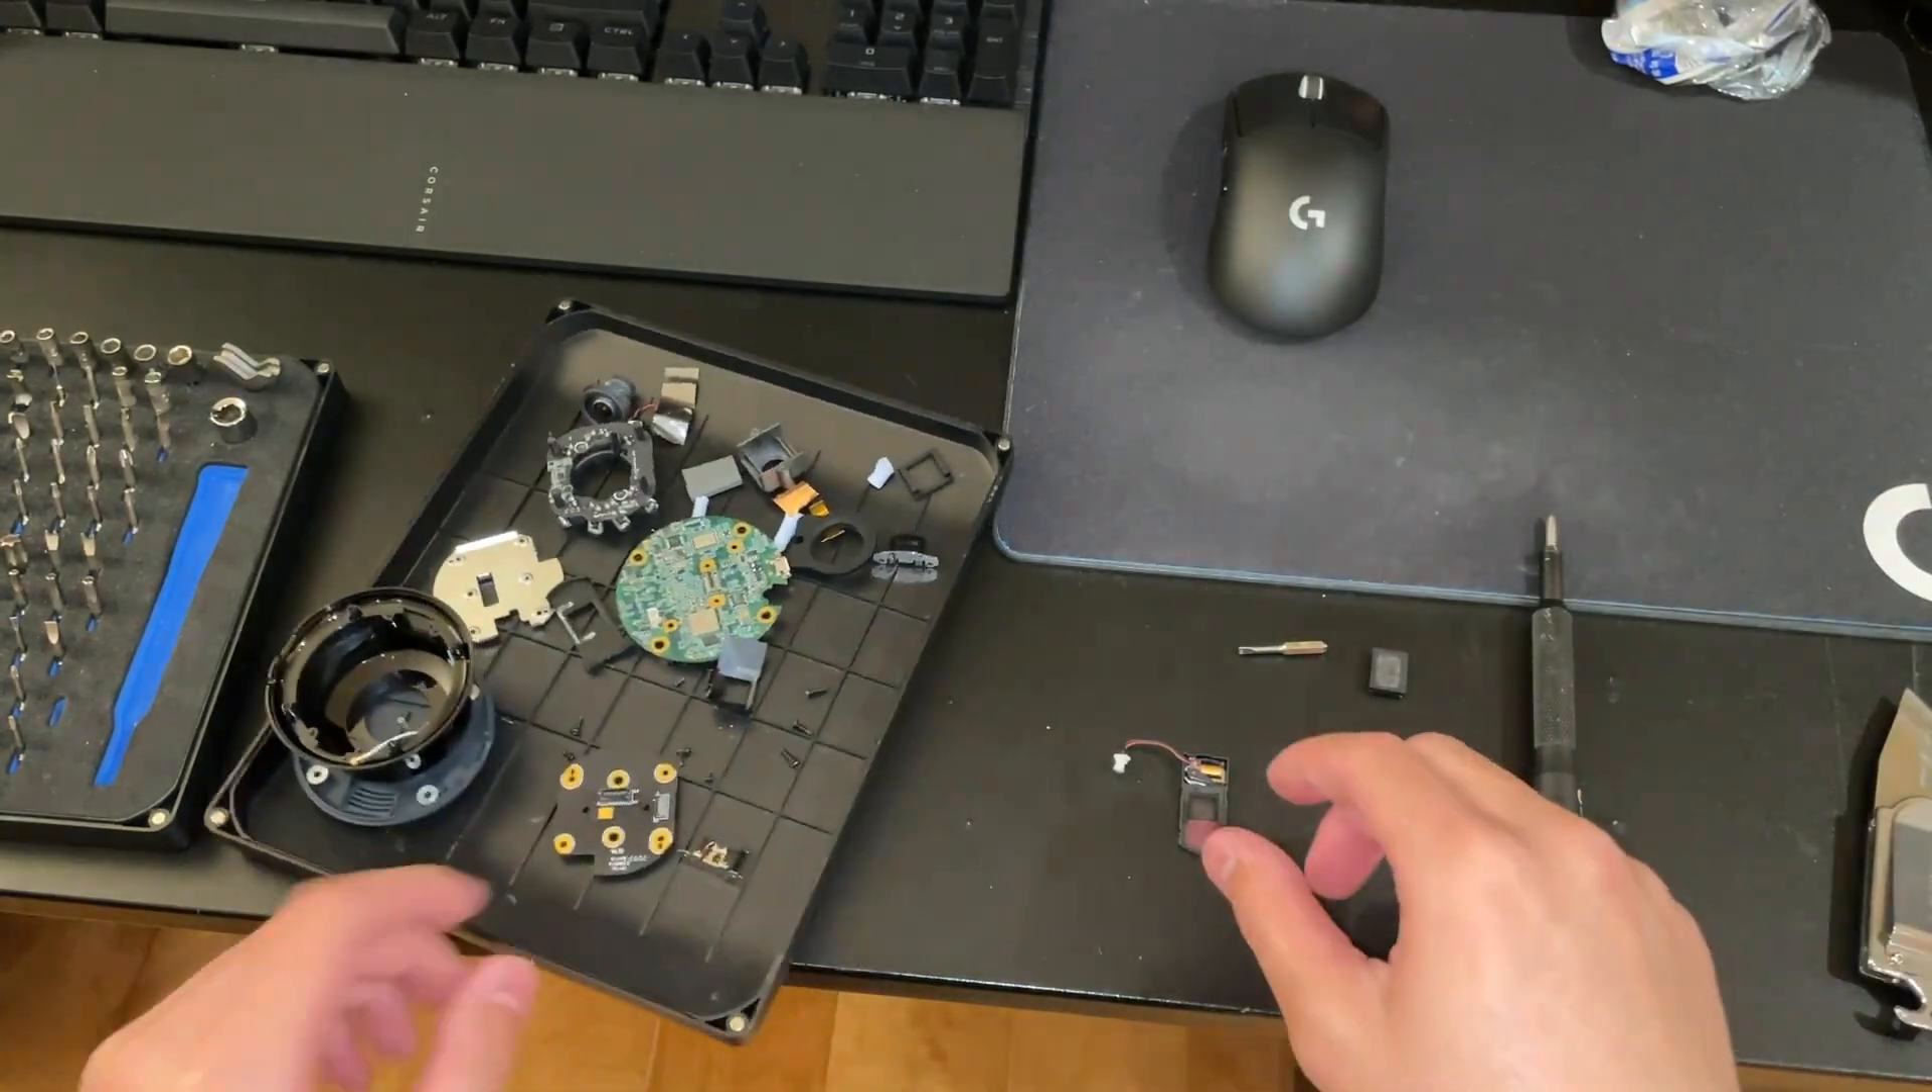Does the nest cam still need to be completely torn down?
No.